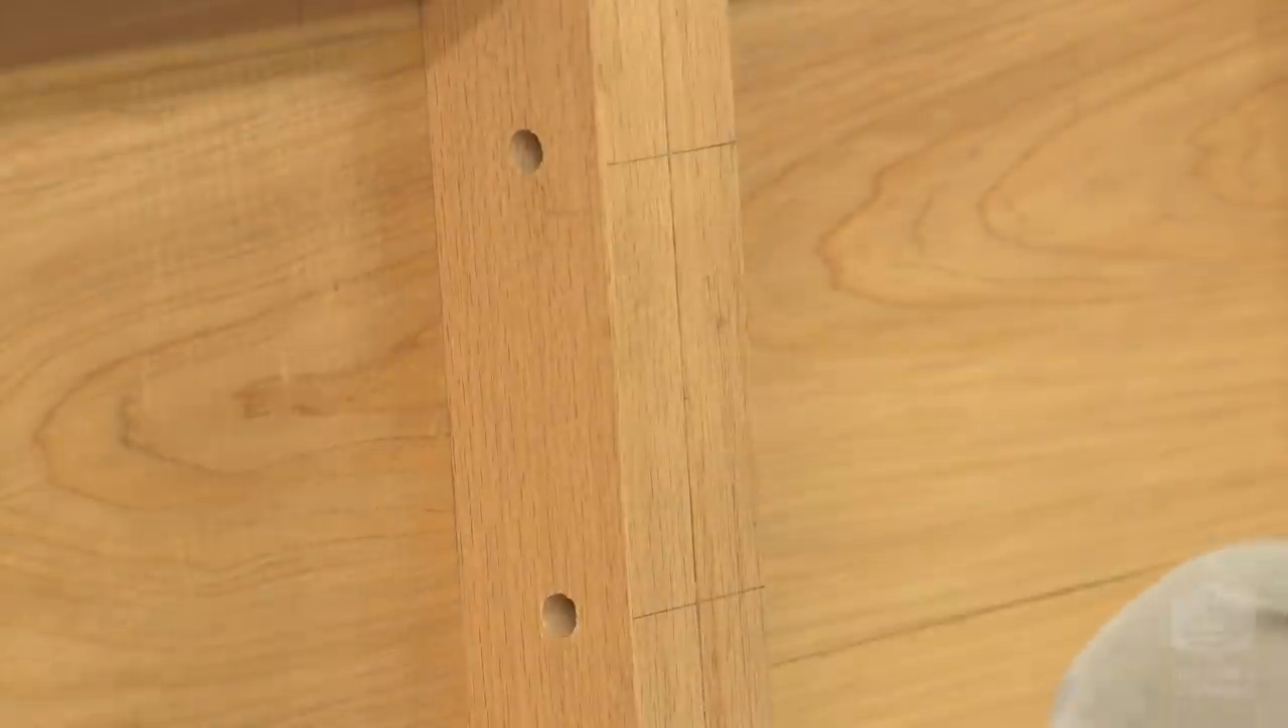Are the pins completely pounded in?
No.